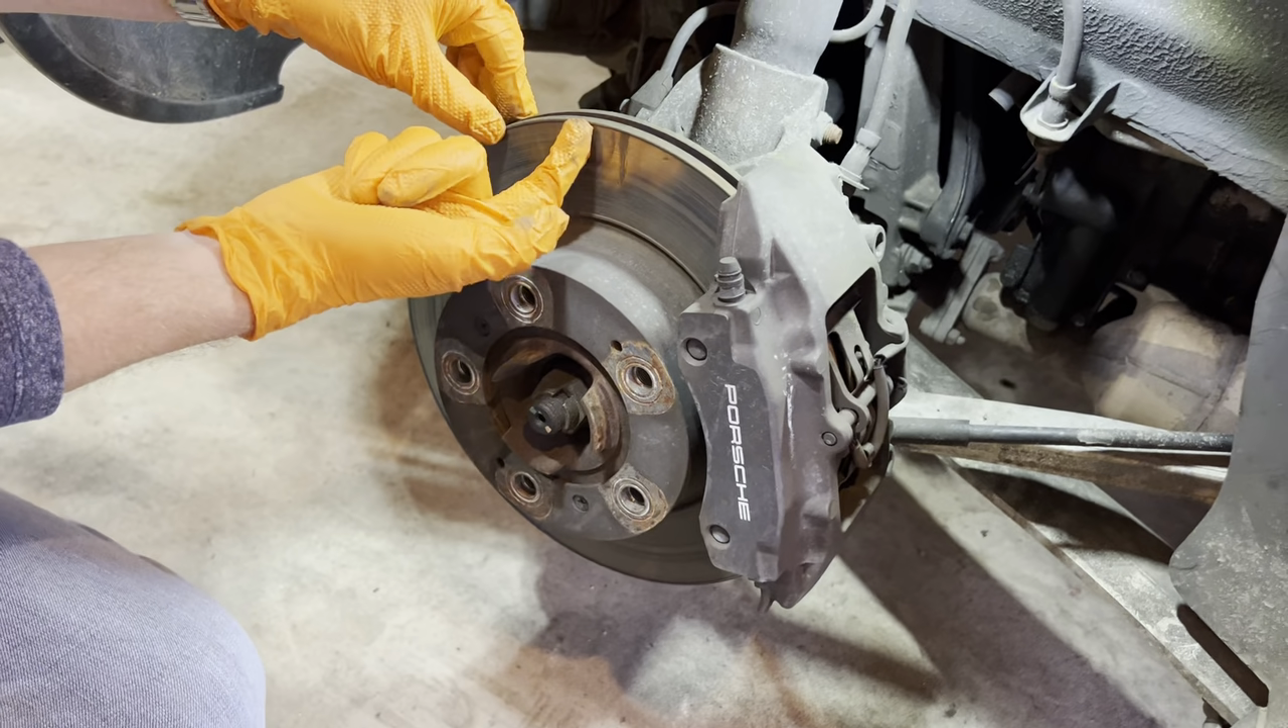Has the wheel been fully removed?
Yes.